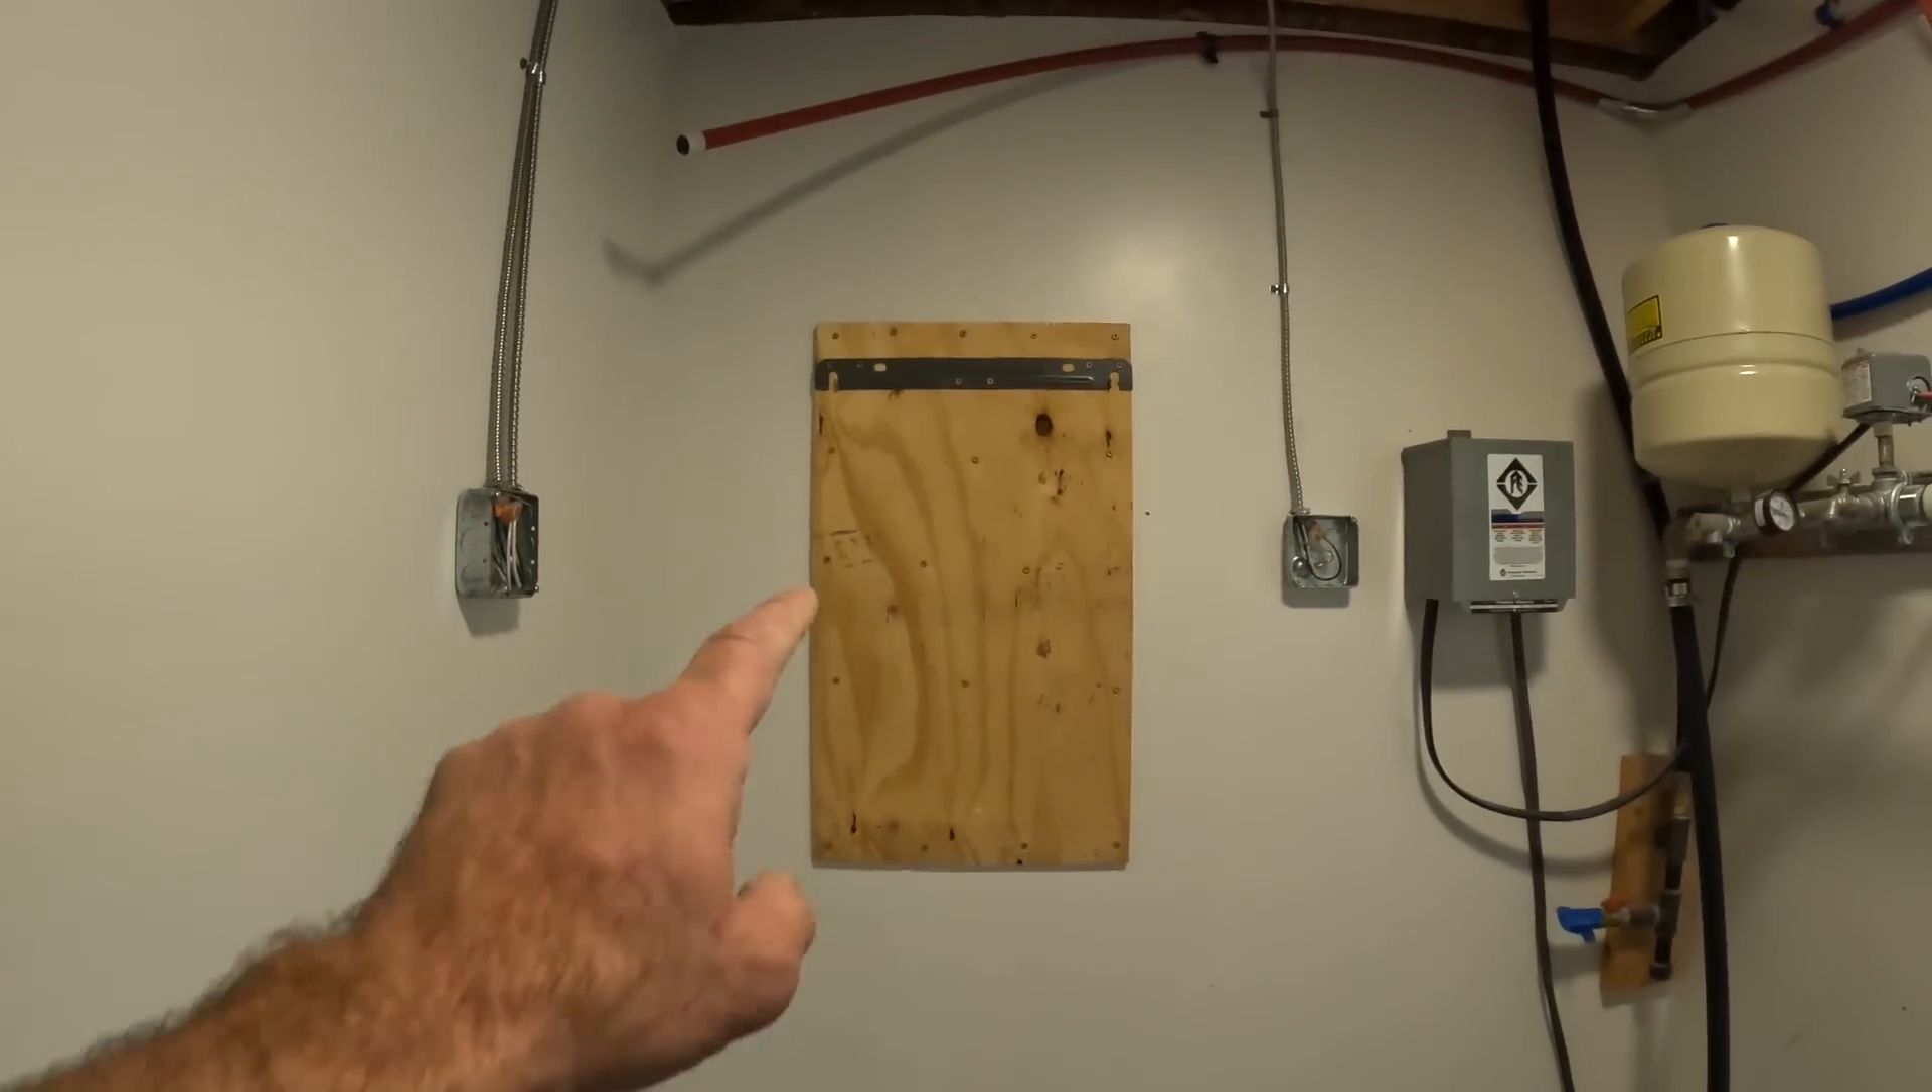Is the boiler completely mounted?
No.